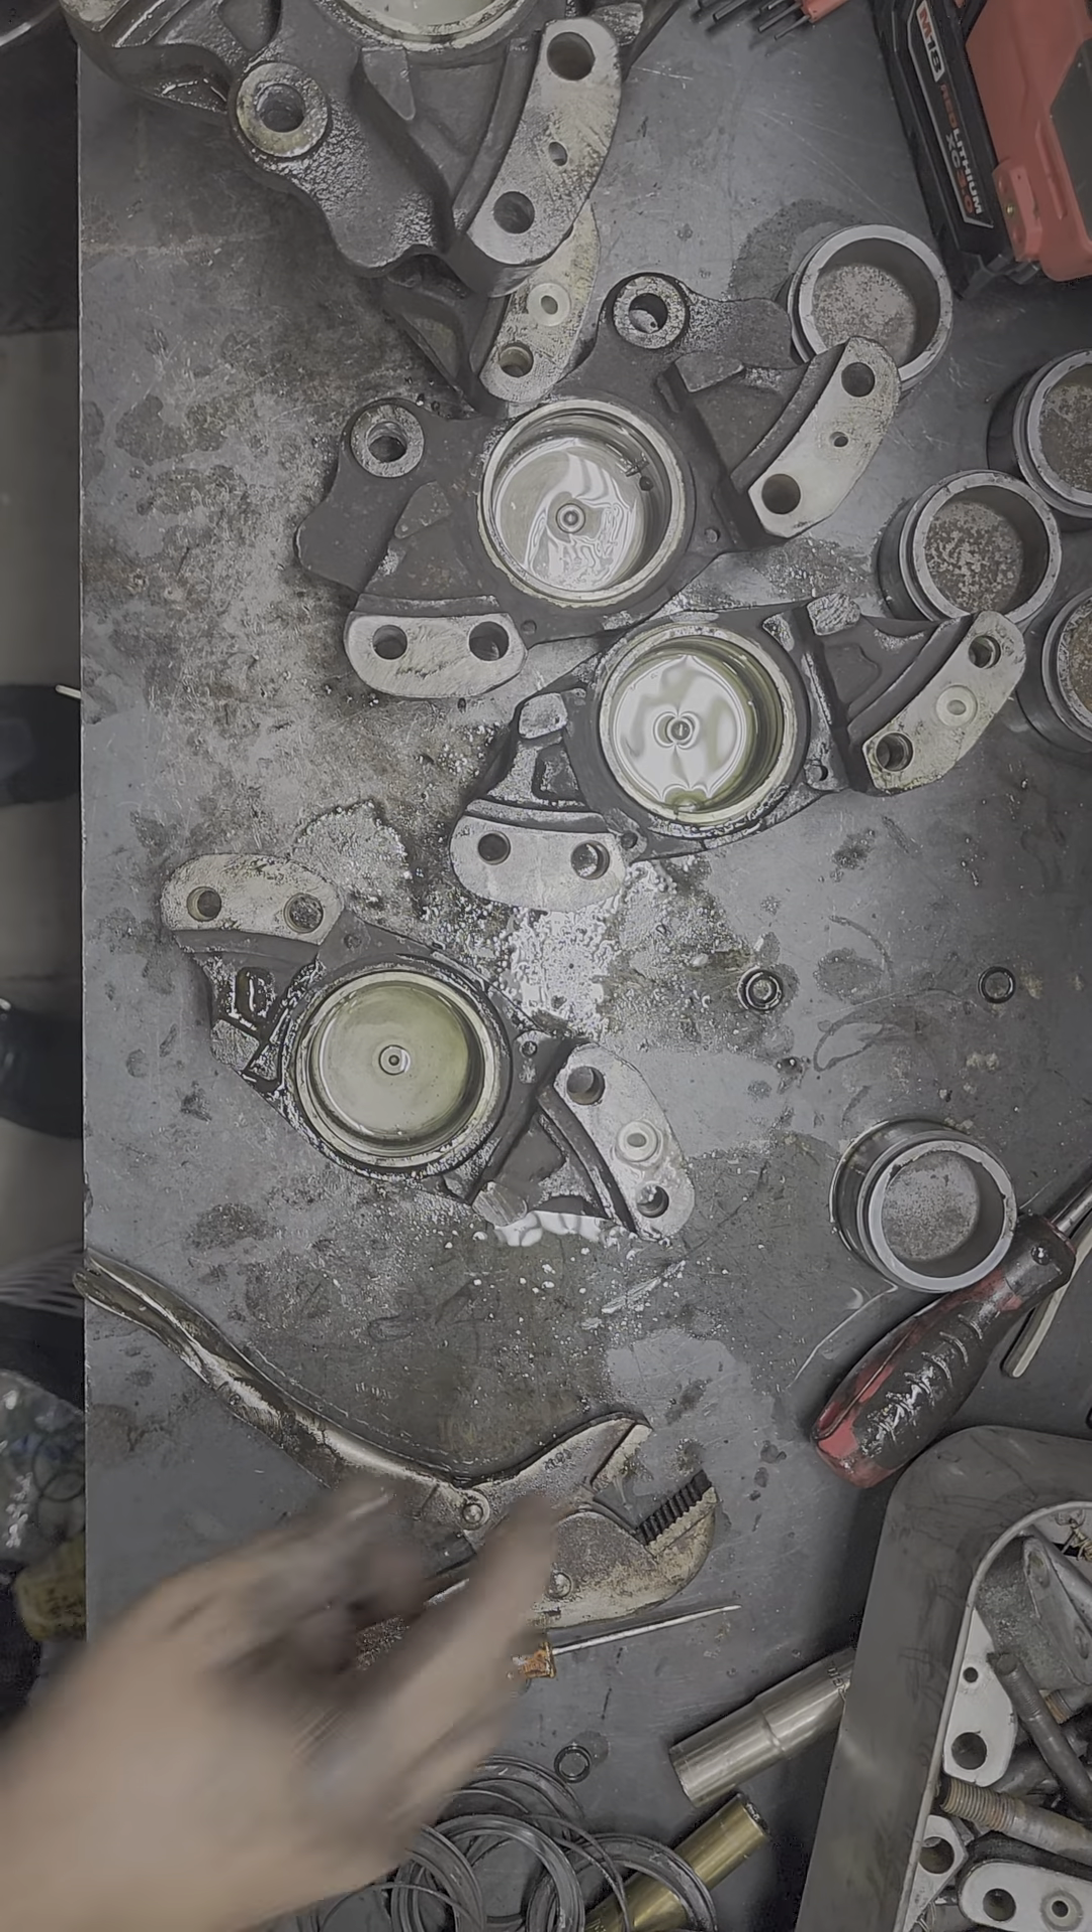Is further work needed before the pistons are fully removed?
No.